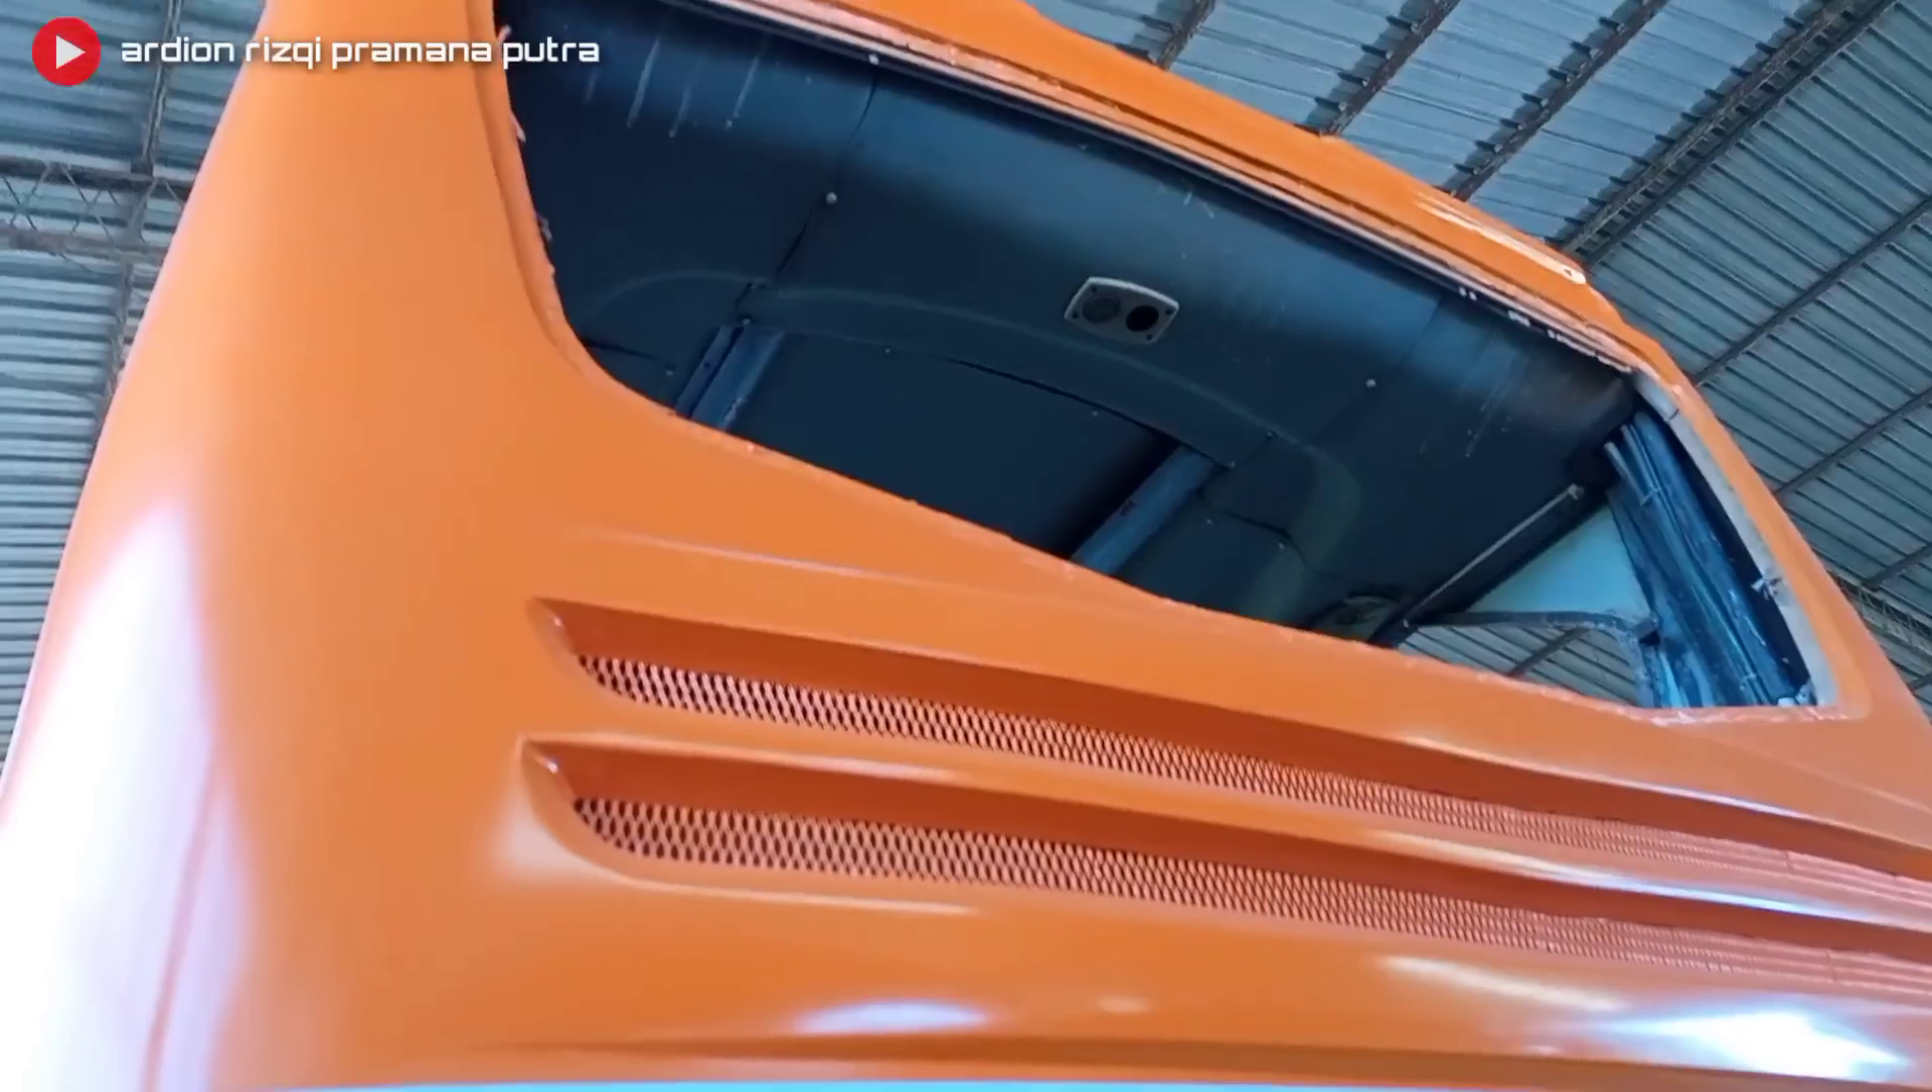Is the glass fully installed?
No.